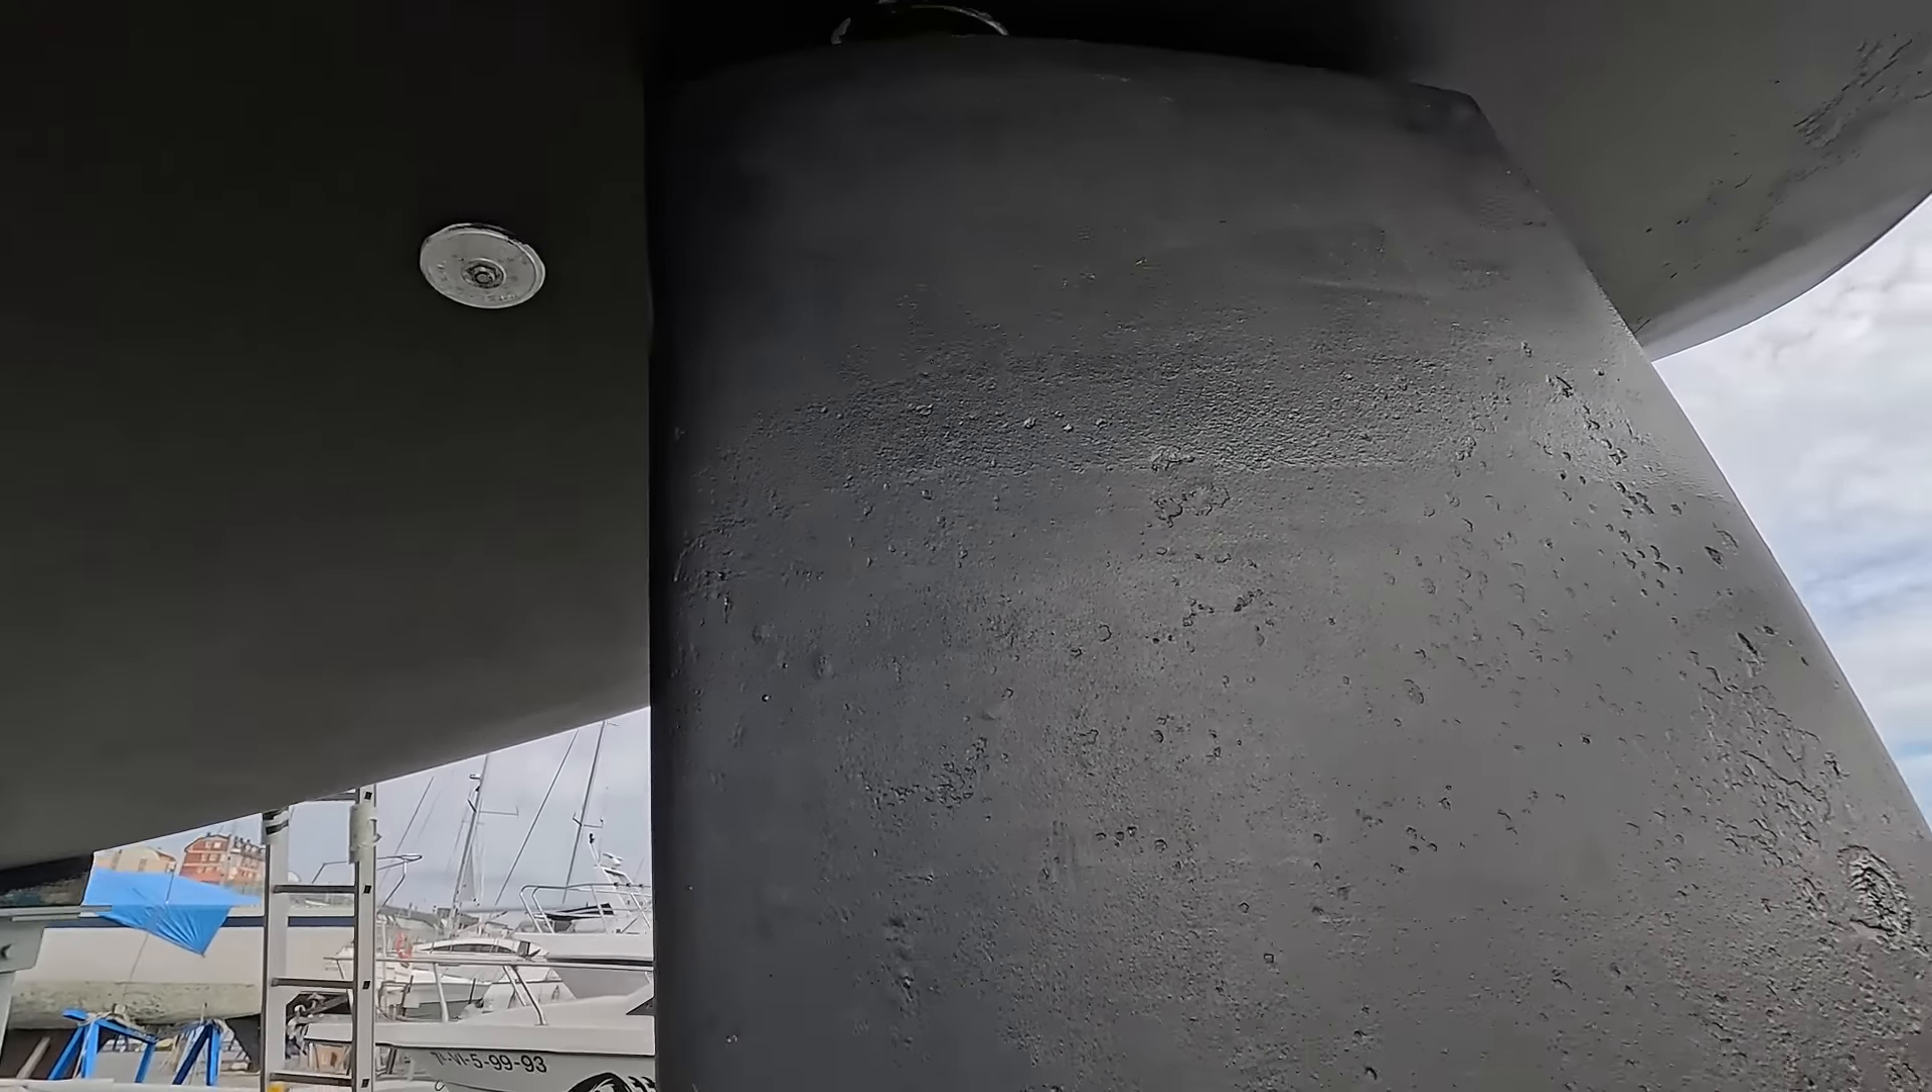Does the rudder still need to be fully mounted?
No.